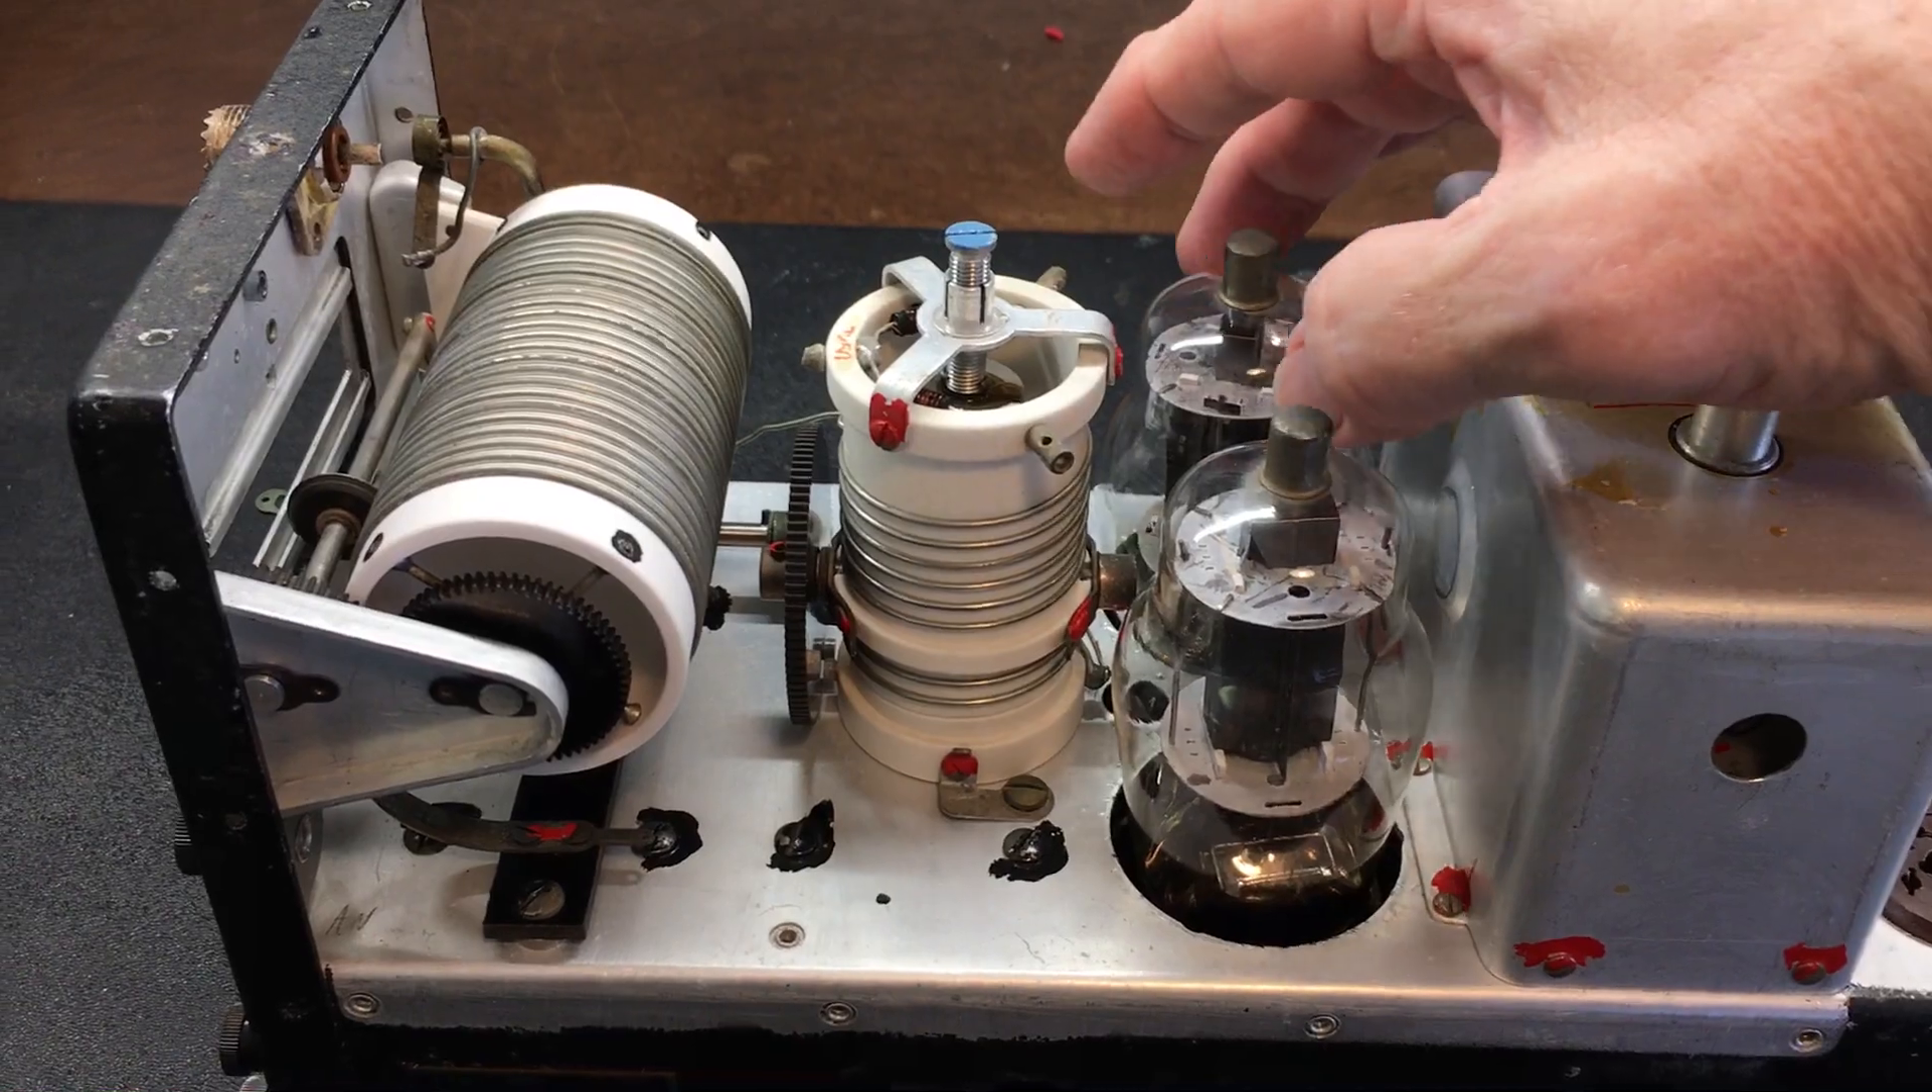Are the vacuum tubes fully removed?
No.